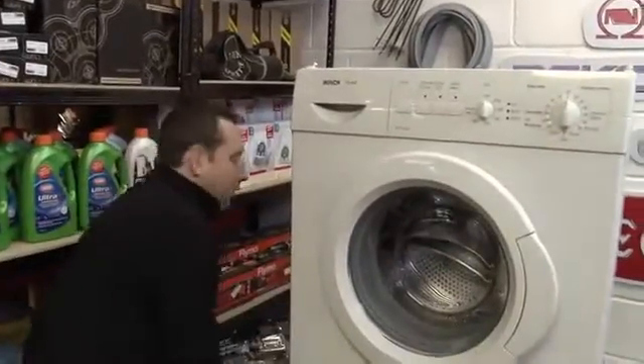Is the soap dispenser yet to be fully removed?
Yes.